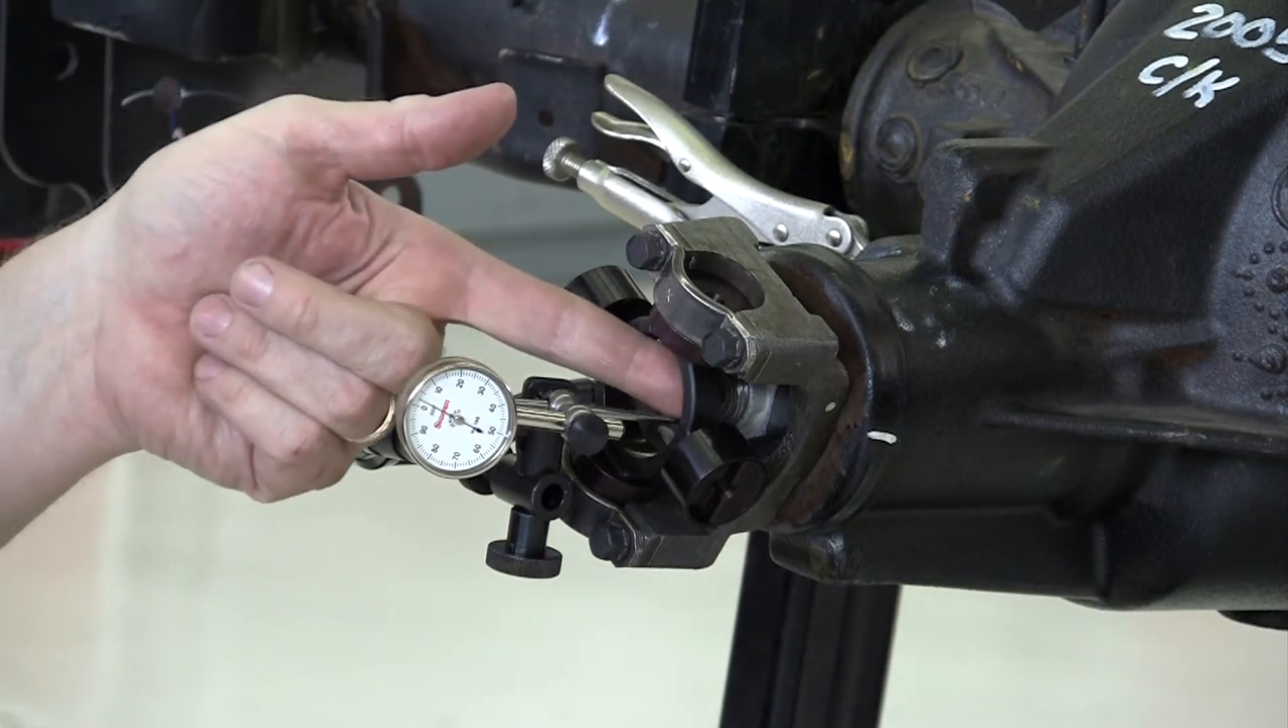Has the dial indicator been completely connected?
Yes.